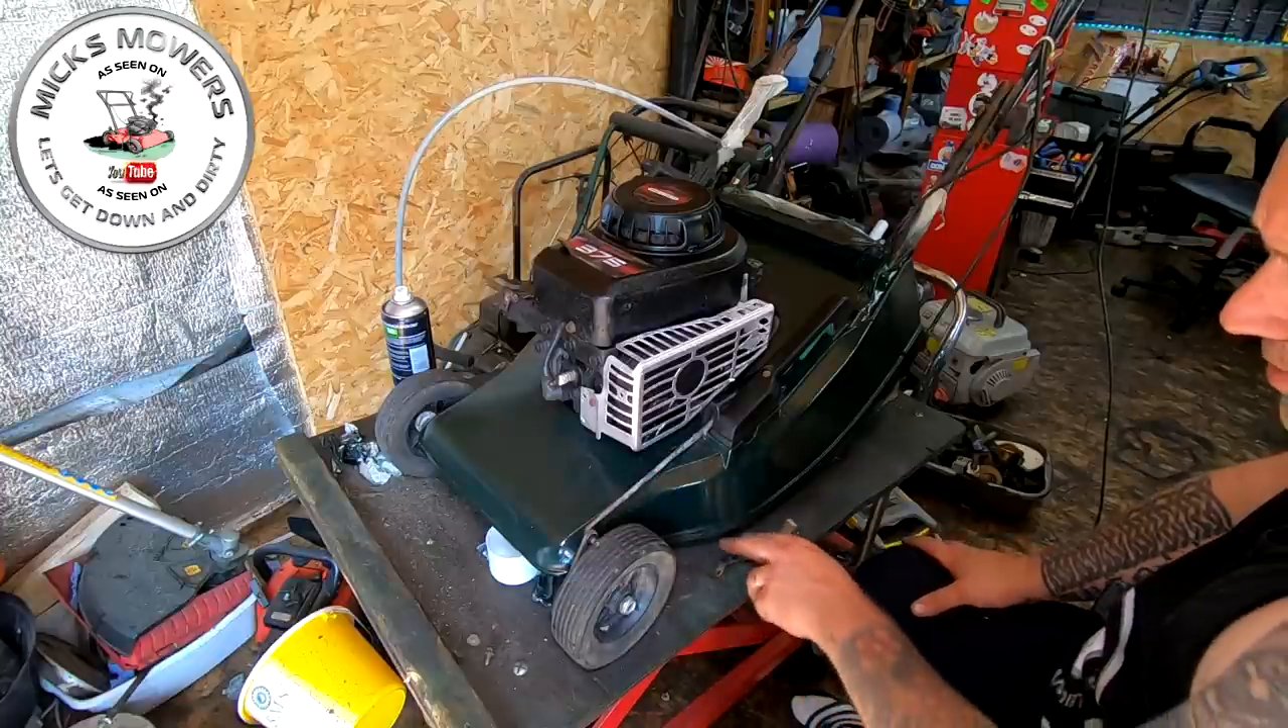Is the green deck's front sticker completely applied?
No.